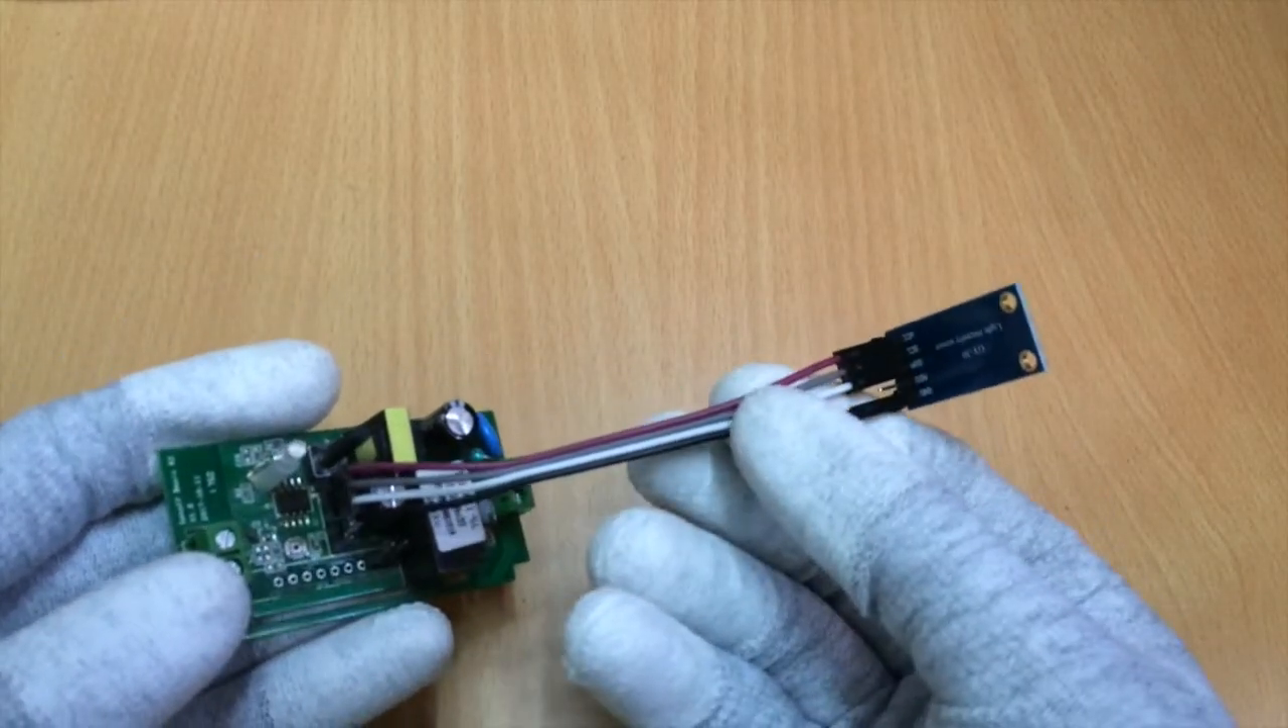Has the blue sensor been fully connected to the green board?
Yes.